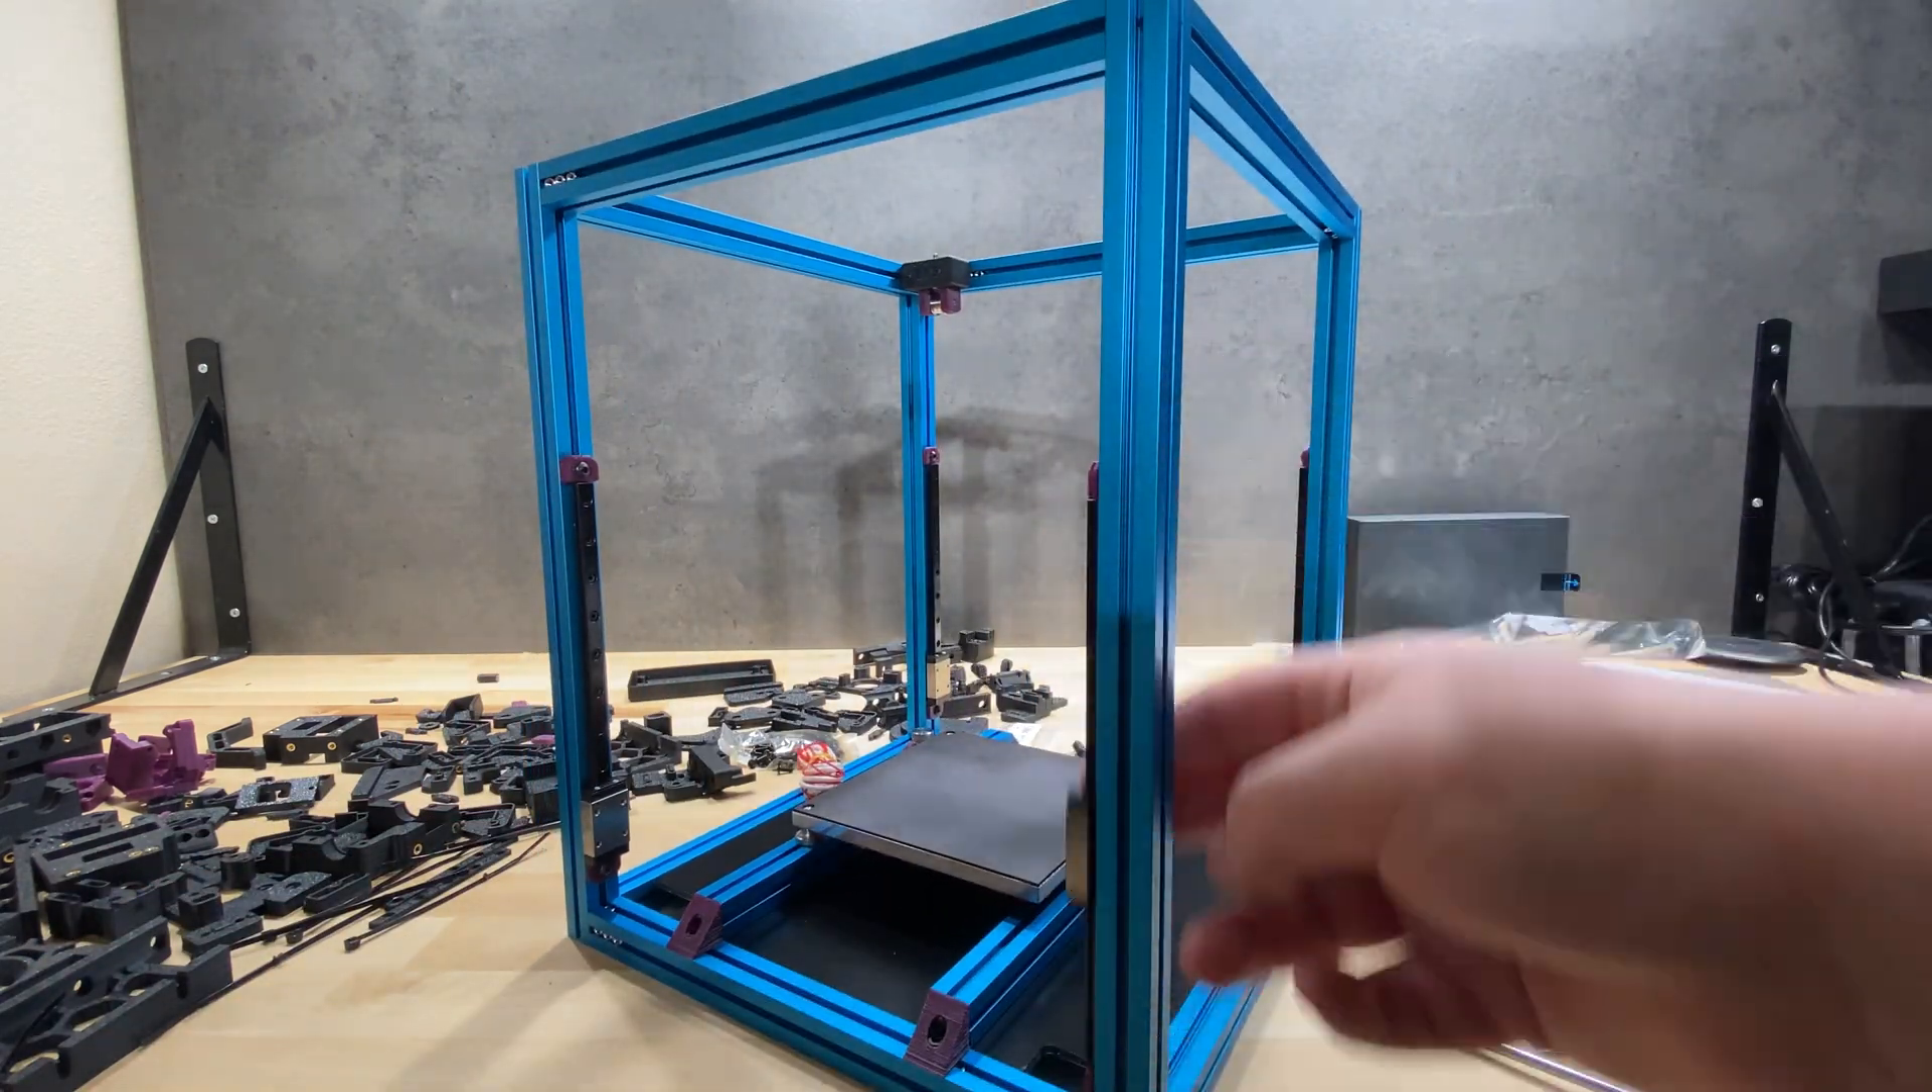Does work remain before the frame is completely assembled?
No.